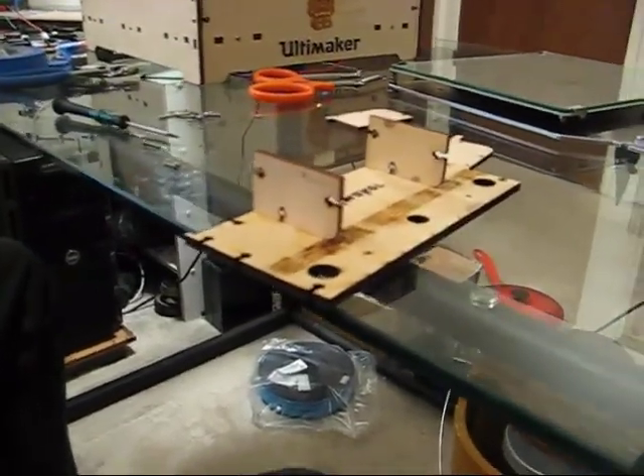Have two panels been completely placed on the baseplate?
Yes.